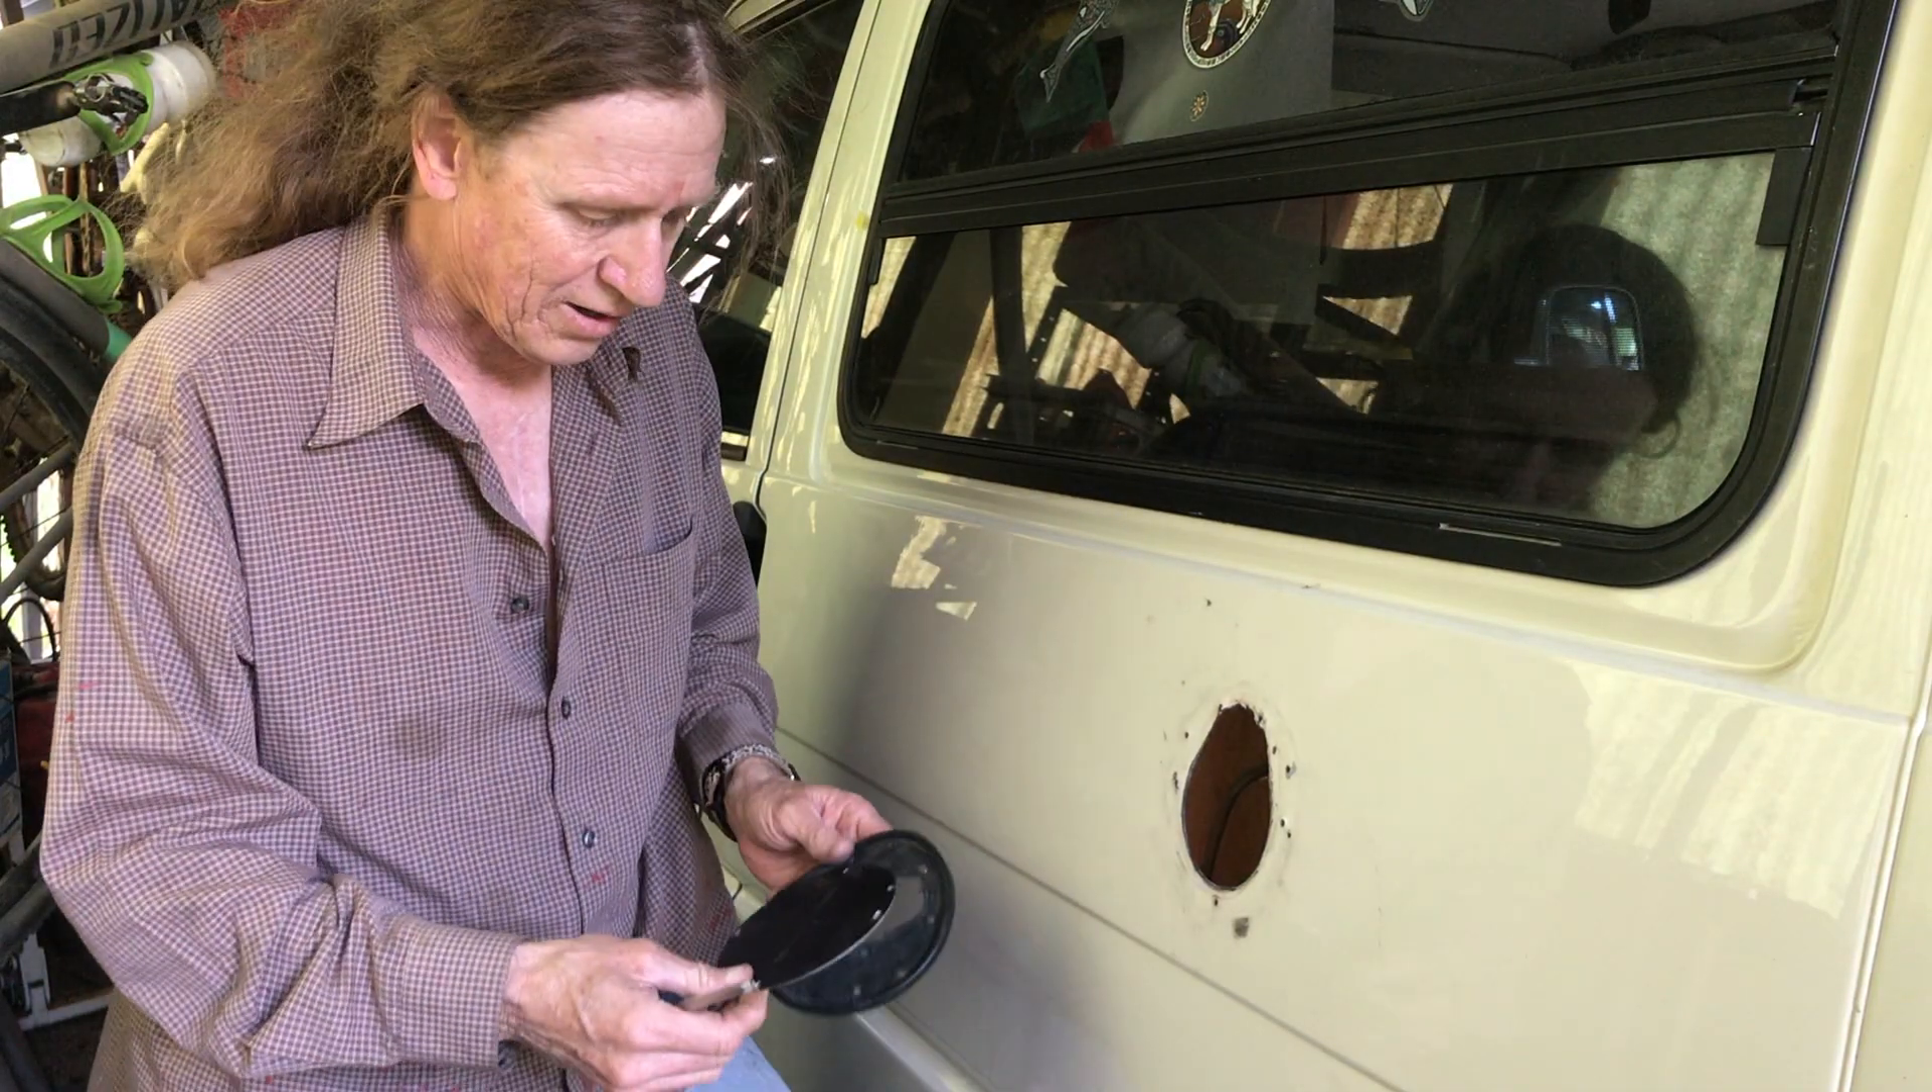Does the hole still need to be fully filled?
Yes.